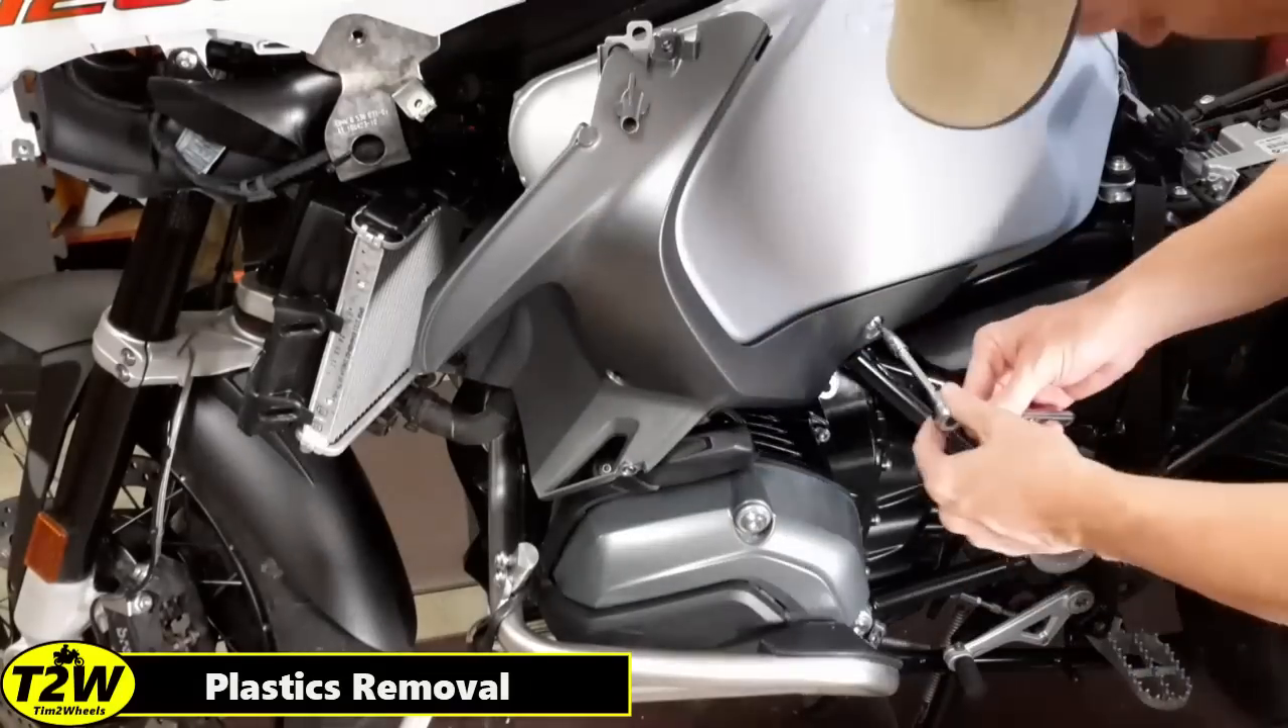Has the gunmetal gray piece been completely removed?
No.